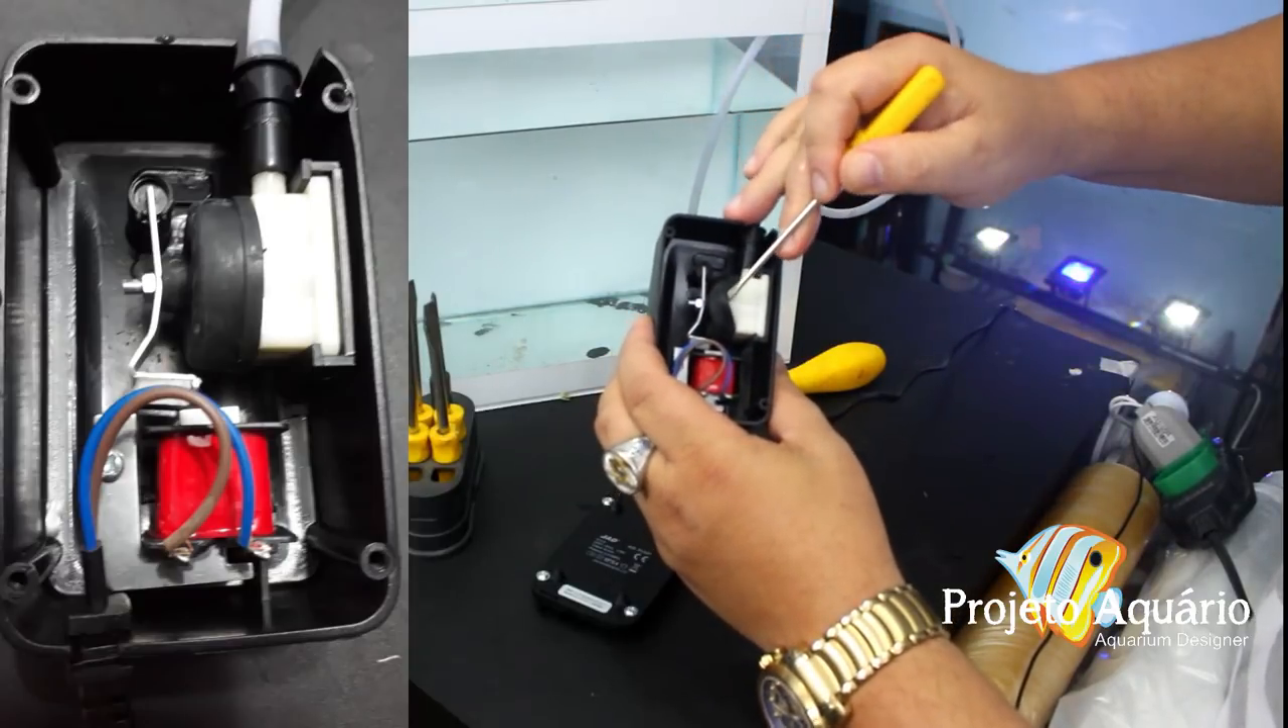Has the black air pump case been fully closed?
No.